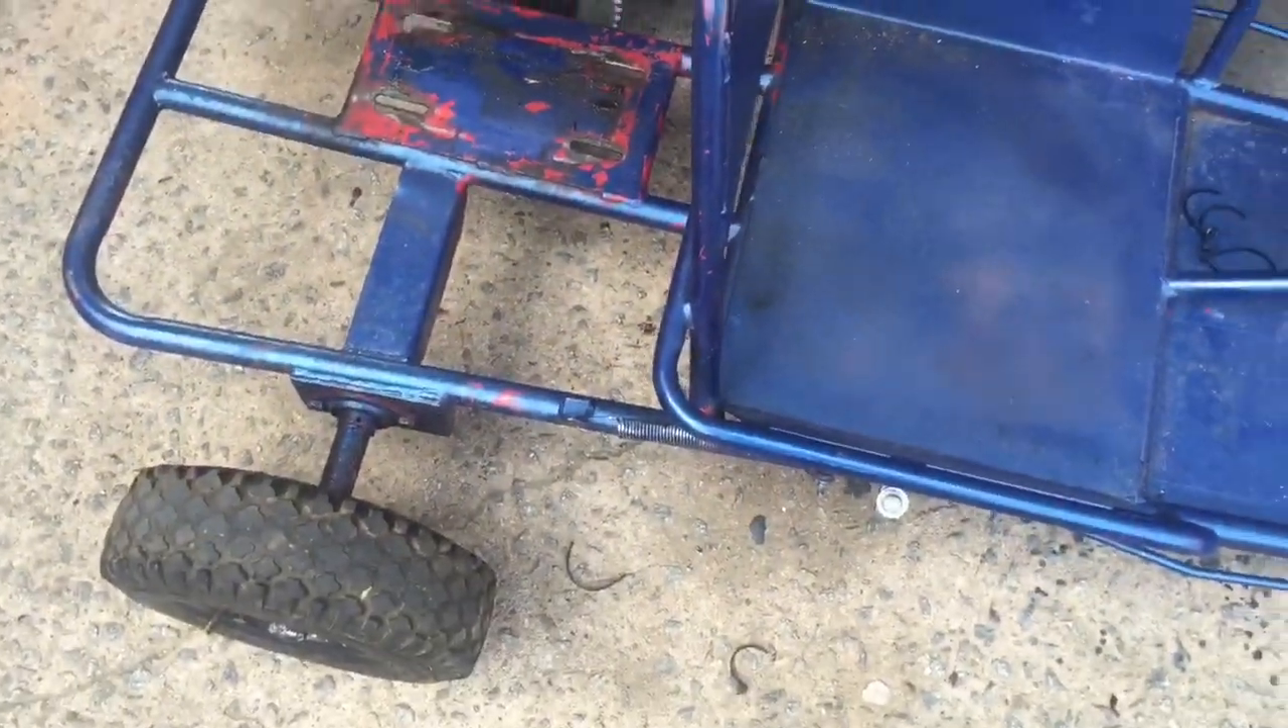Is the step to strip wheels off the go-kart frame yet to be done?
Yes.